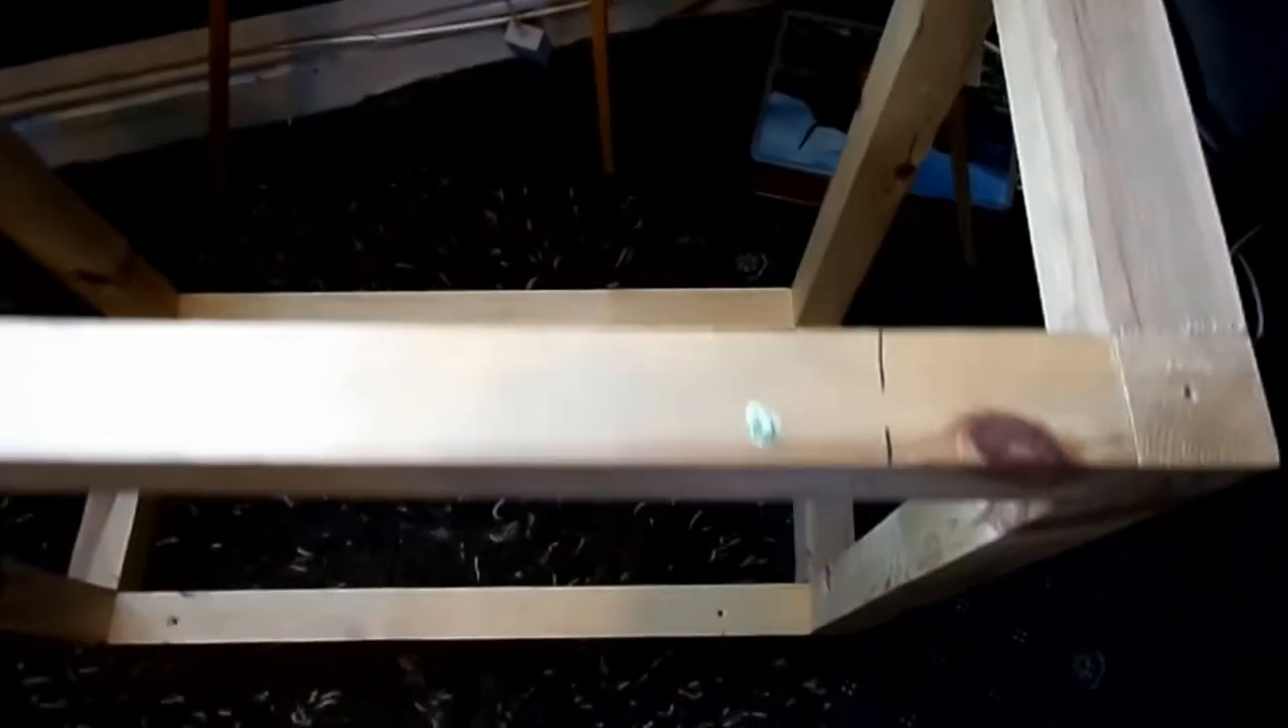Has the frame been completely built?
Yes.